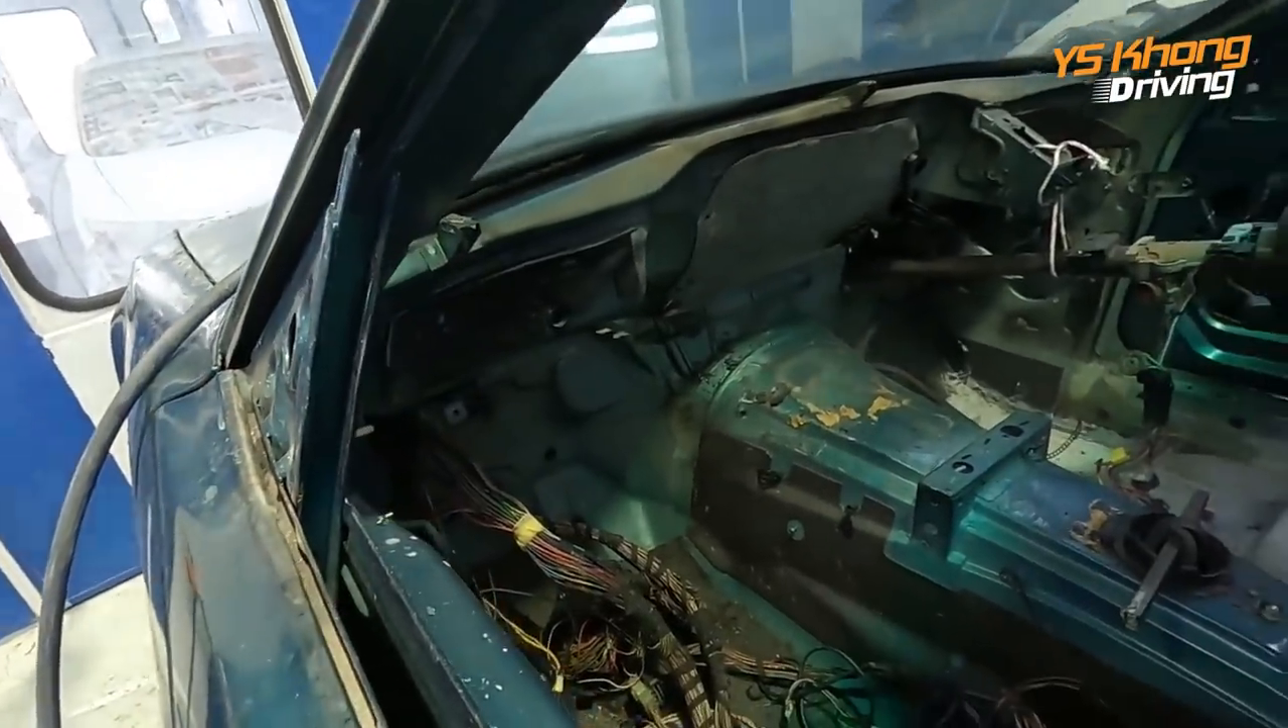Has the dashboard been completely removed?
Yes.